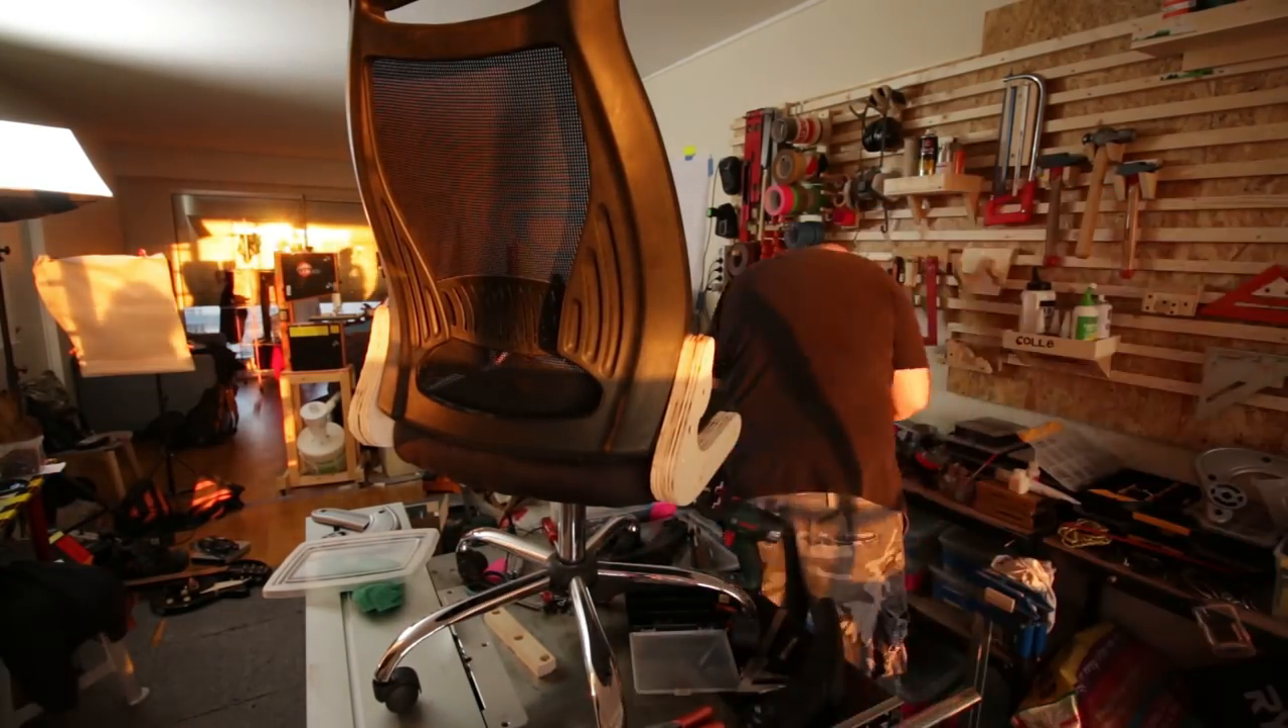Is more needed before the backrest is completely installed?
No.